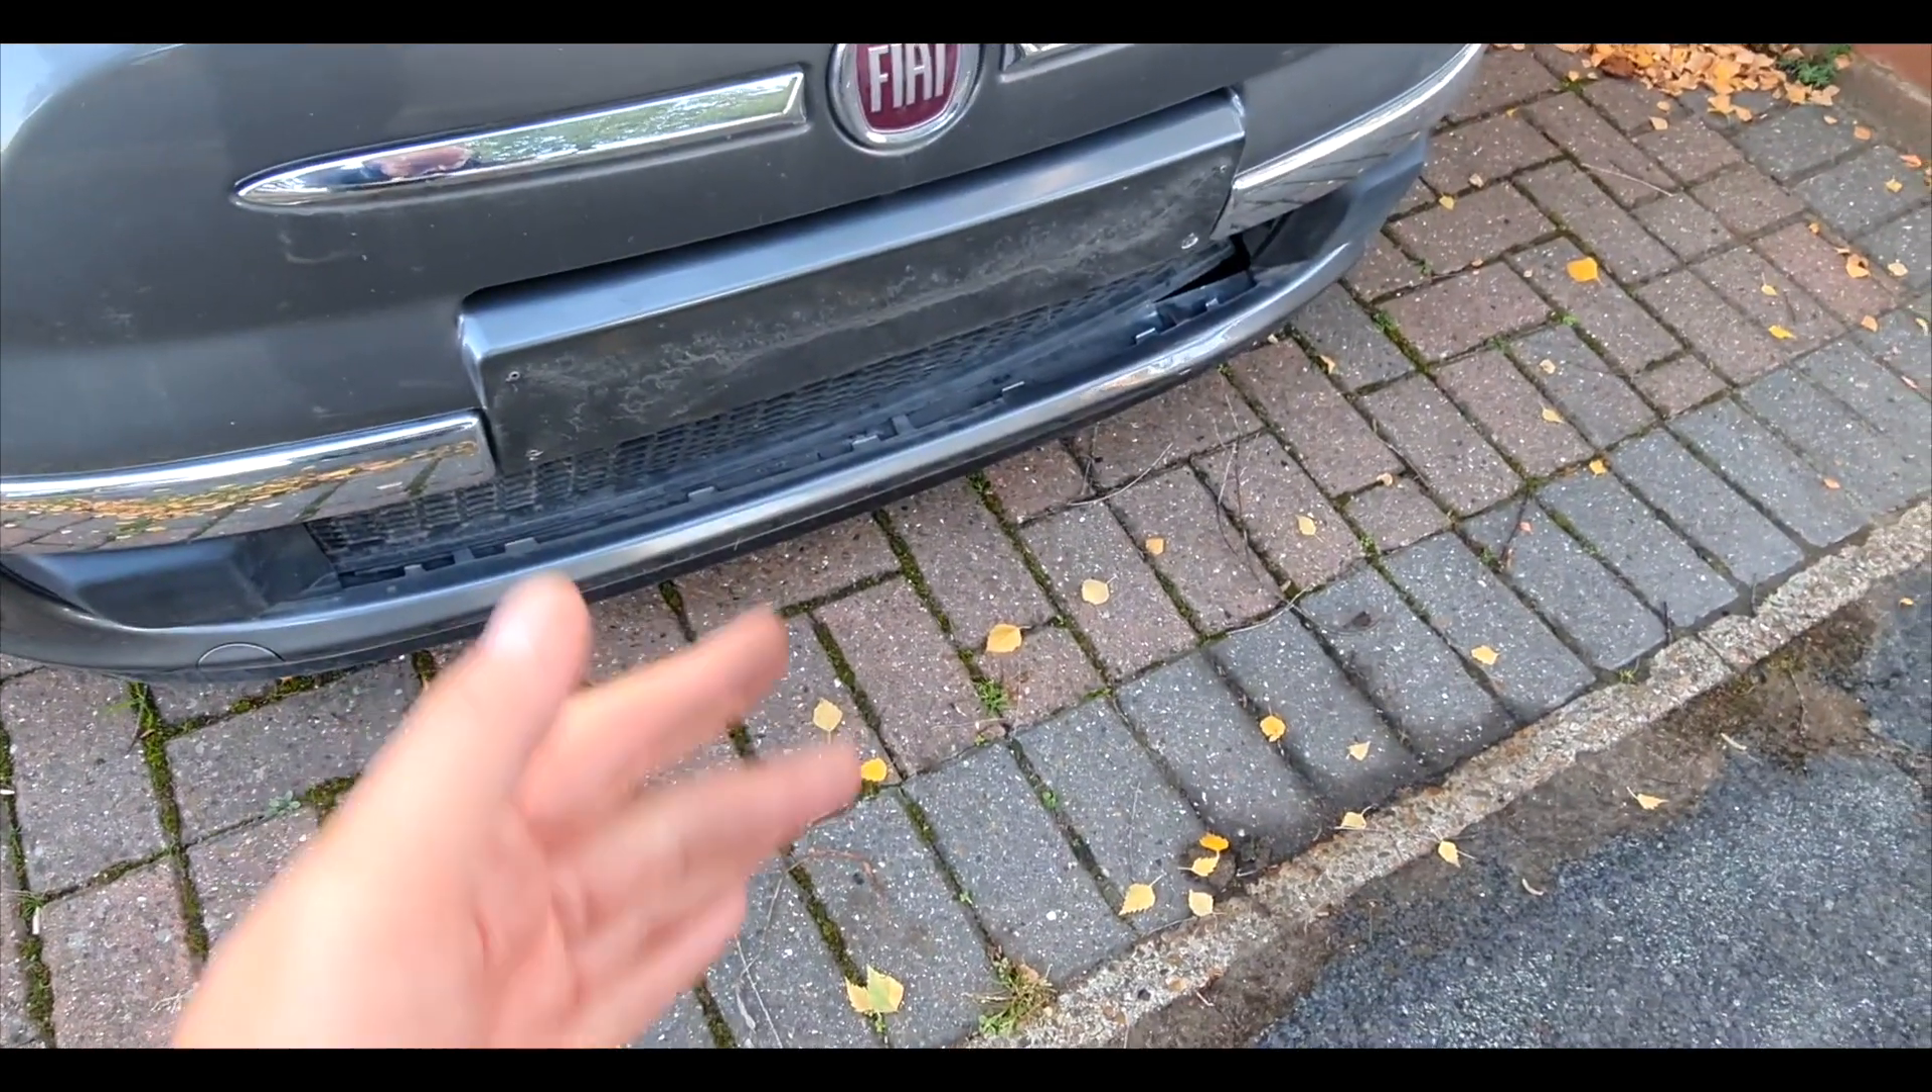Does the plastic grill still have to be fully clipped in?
Yes.